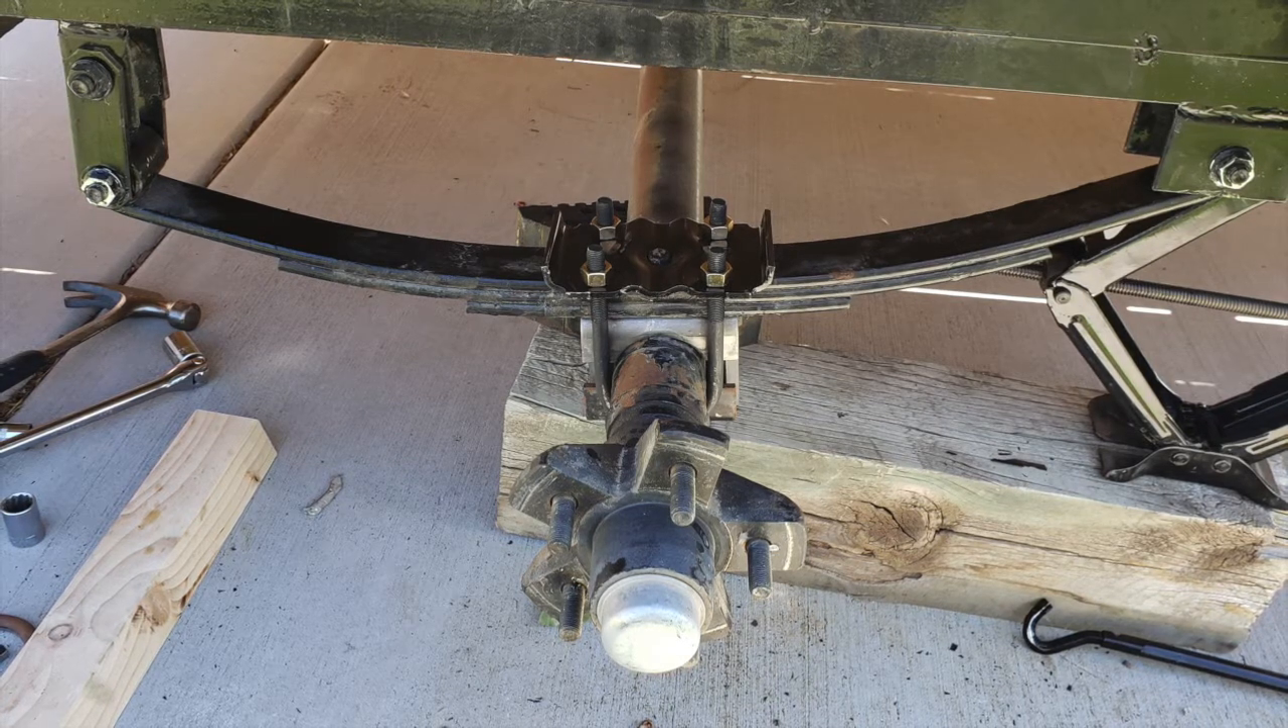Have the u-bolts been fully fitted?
Yes.